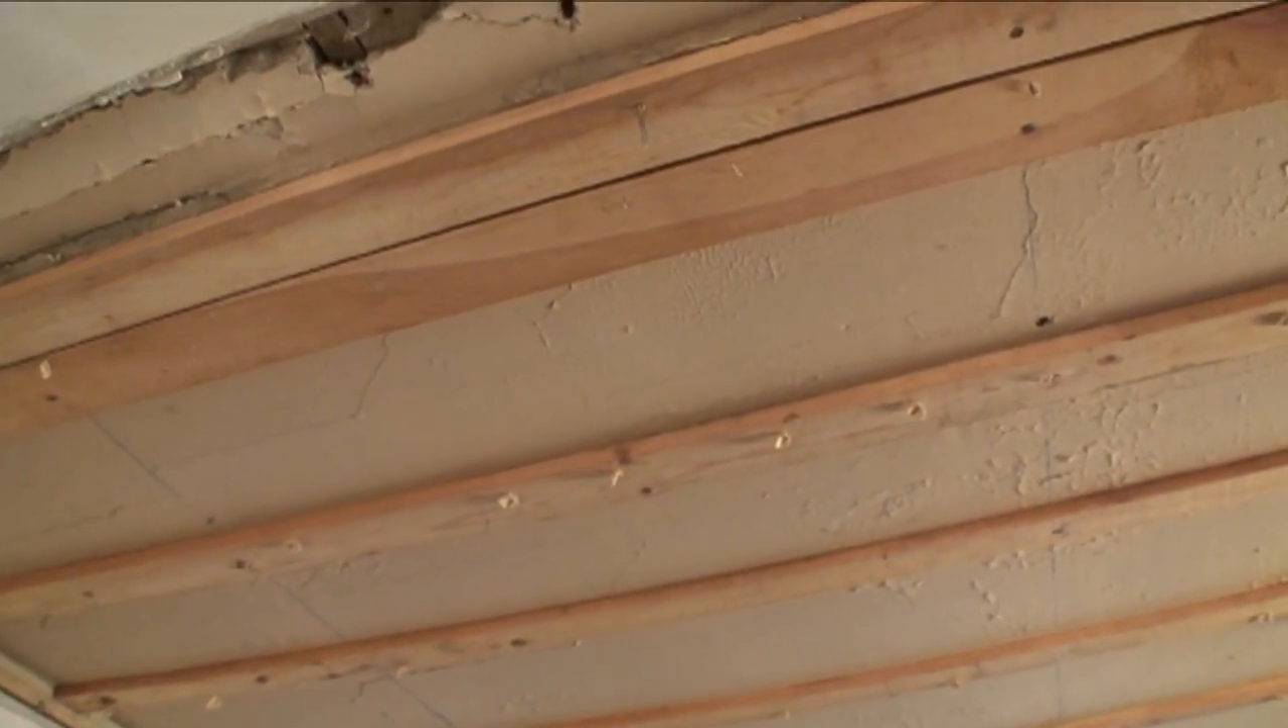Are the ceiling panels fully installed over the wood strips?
No.